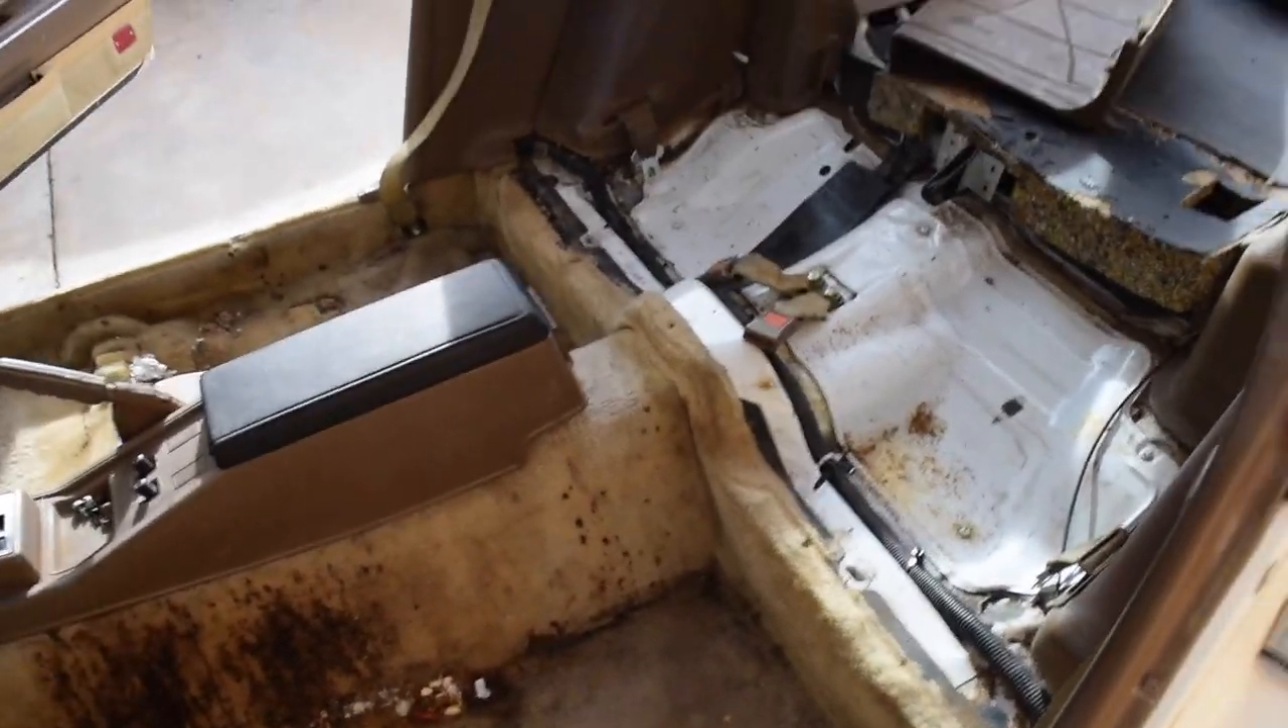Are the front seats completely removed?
Yes.